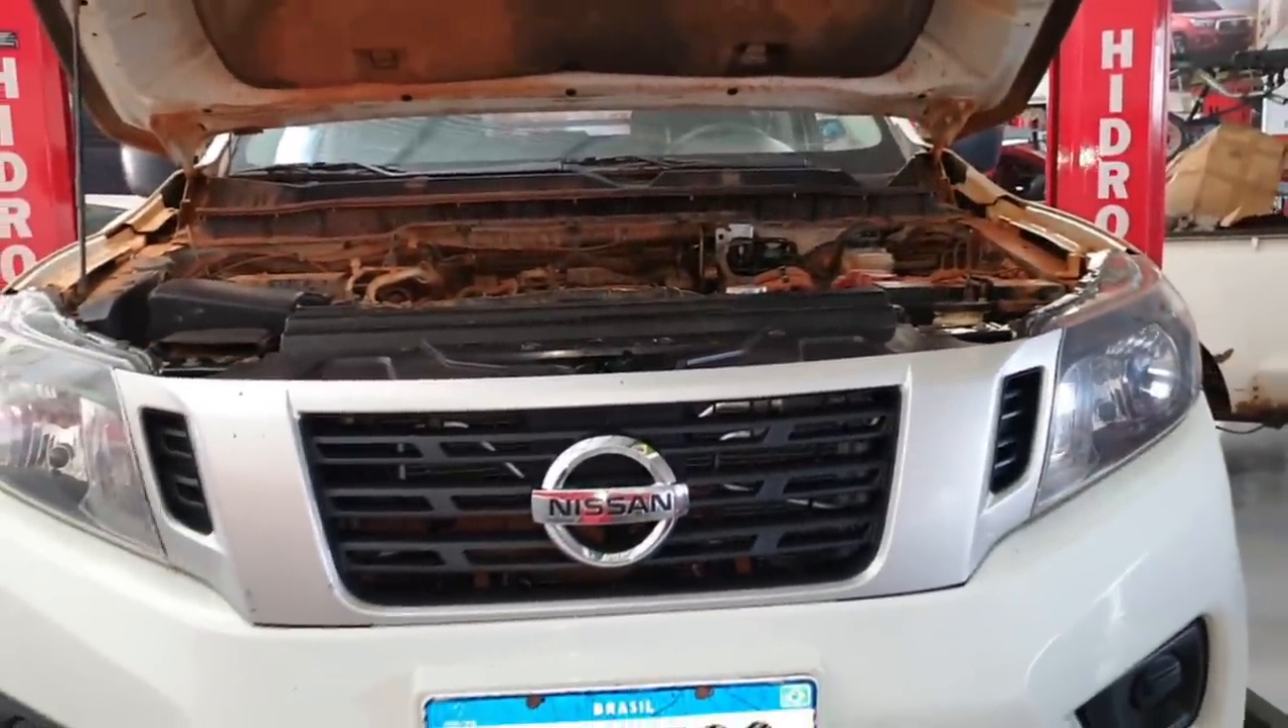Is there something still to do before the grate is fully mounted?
No.